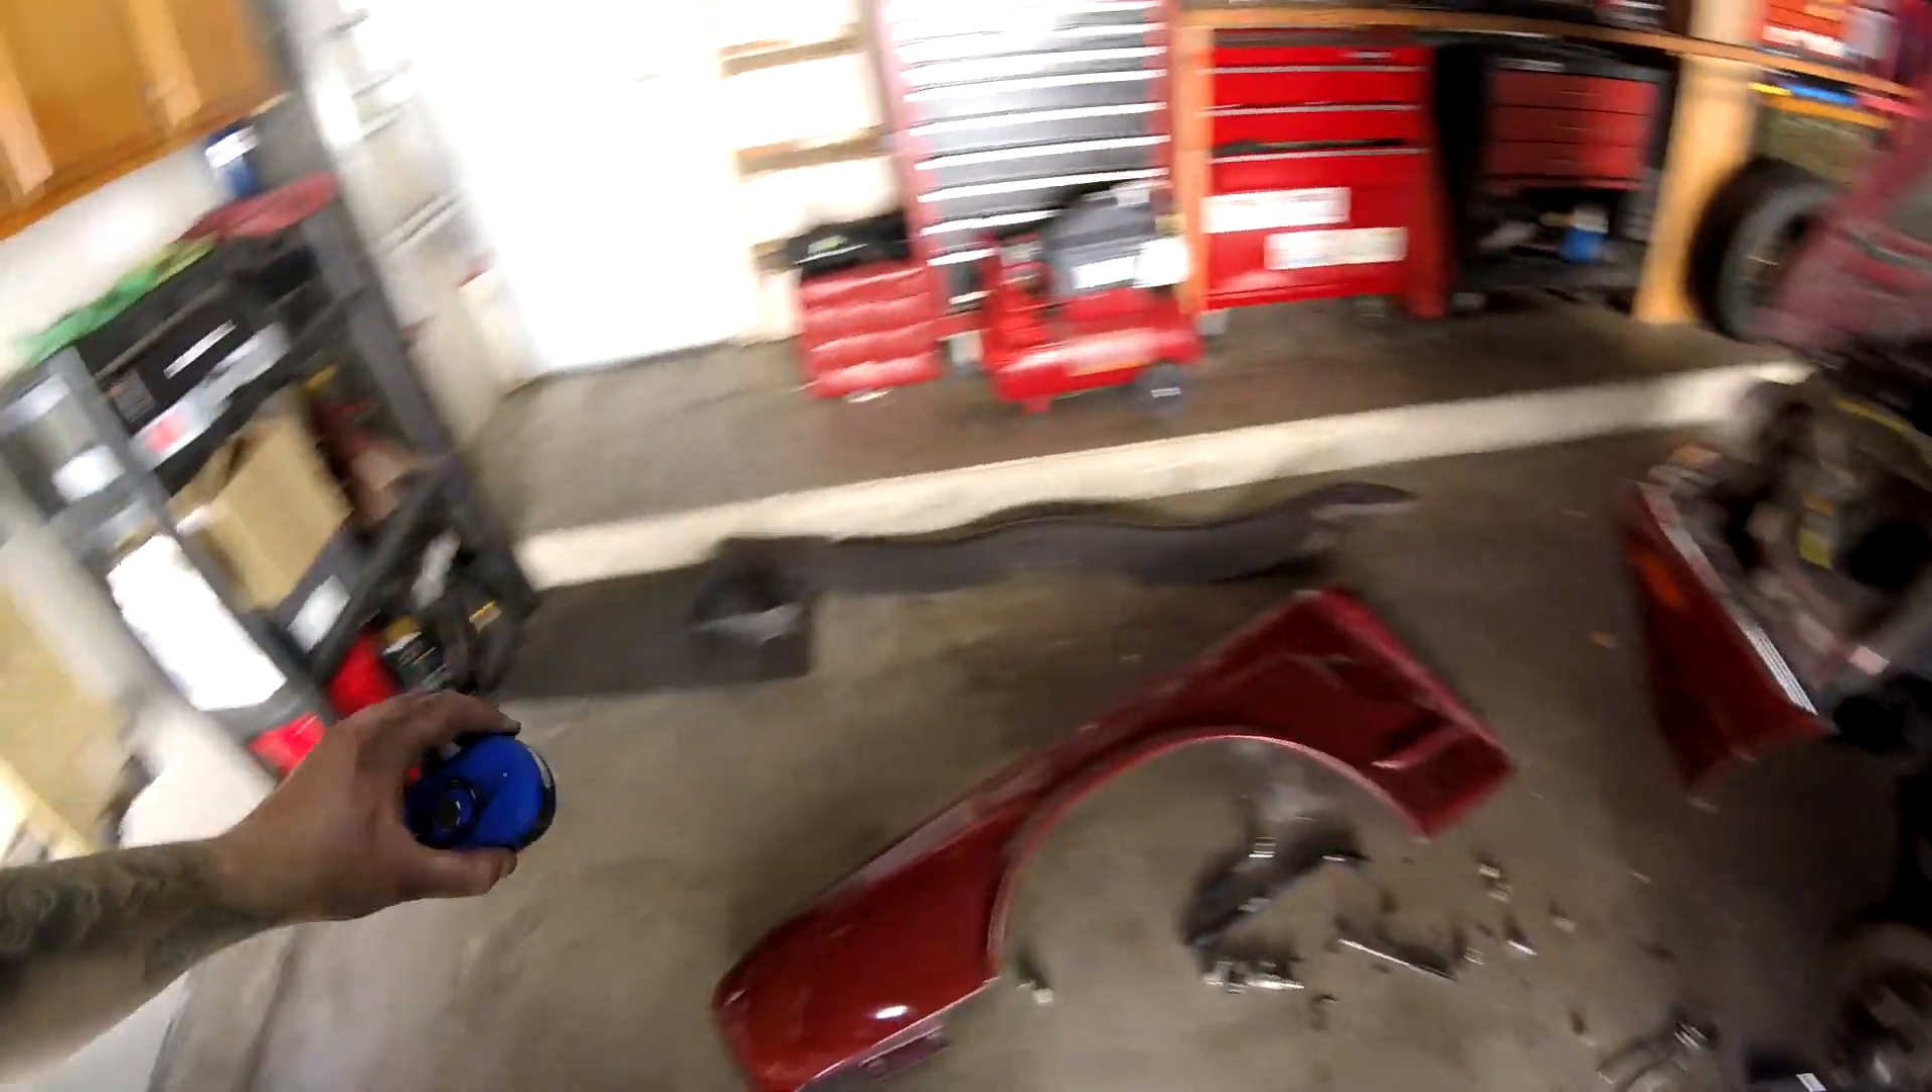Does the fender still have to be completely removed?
No.